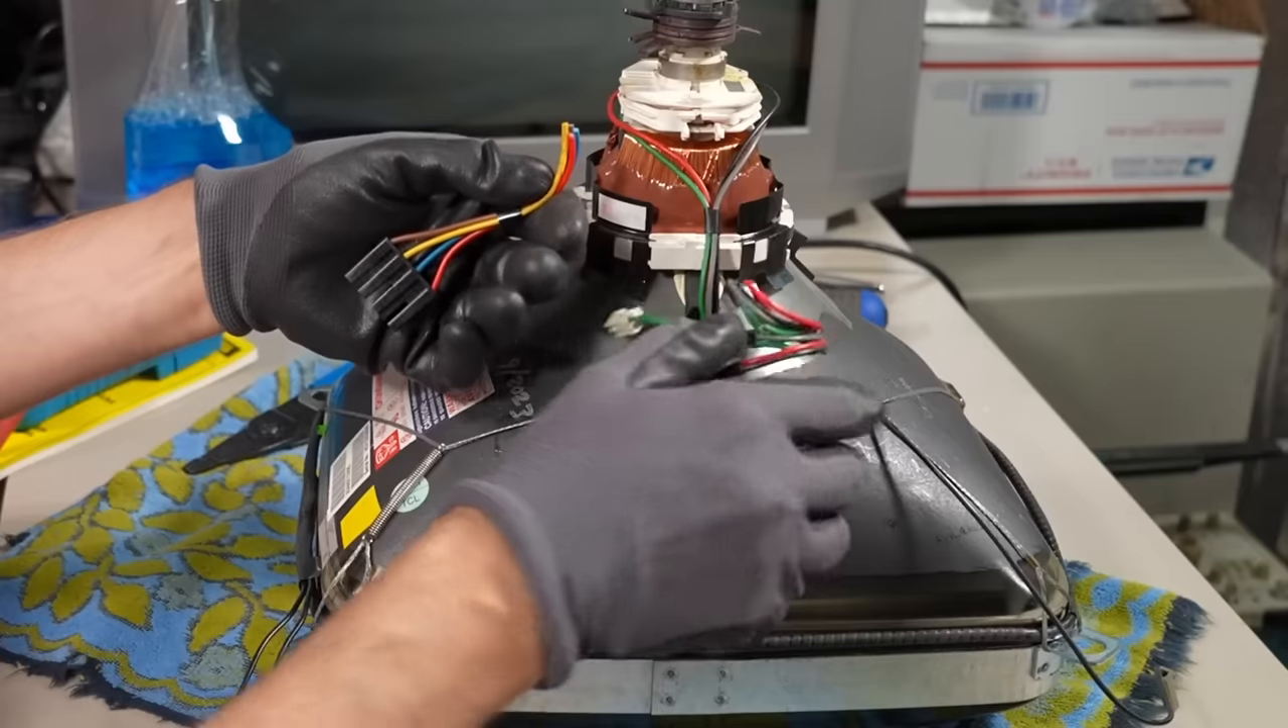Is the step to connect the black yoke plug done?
No.